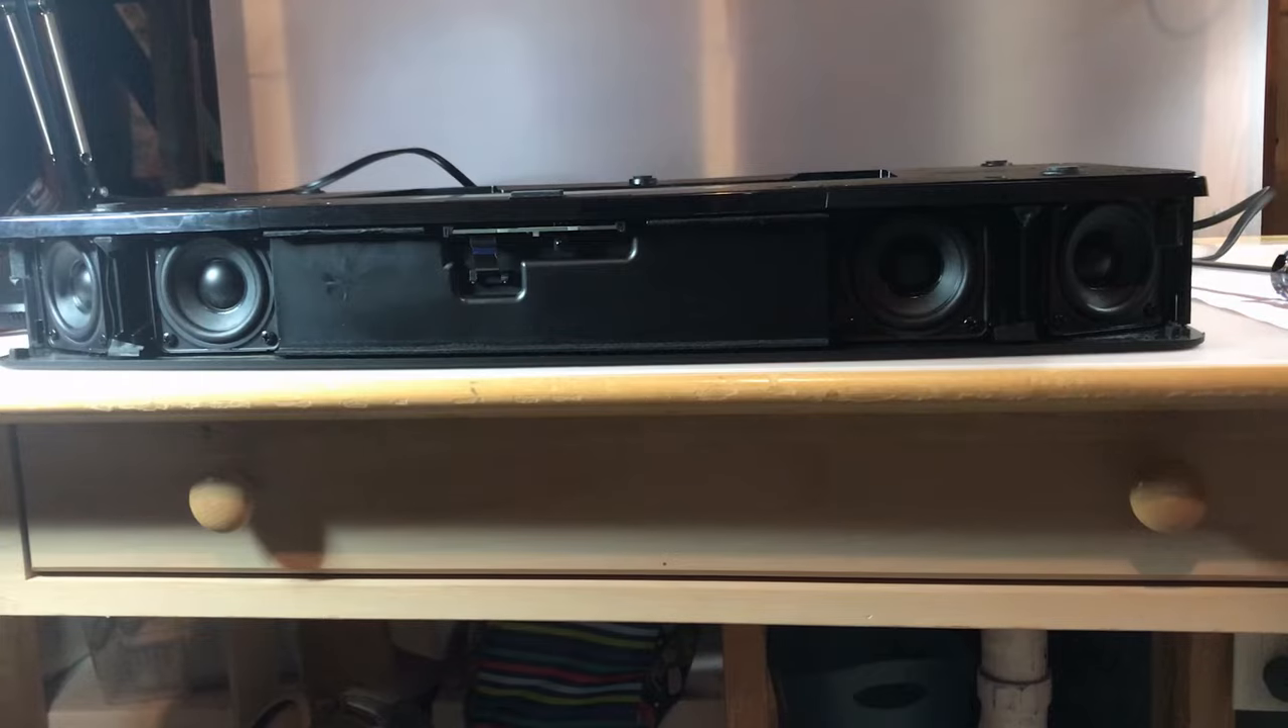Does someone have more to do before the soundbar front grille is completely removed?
No.